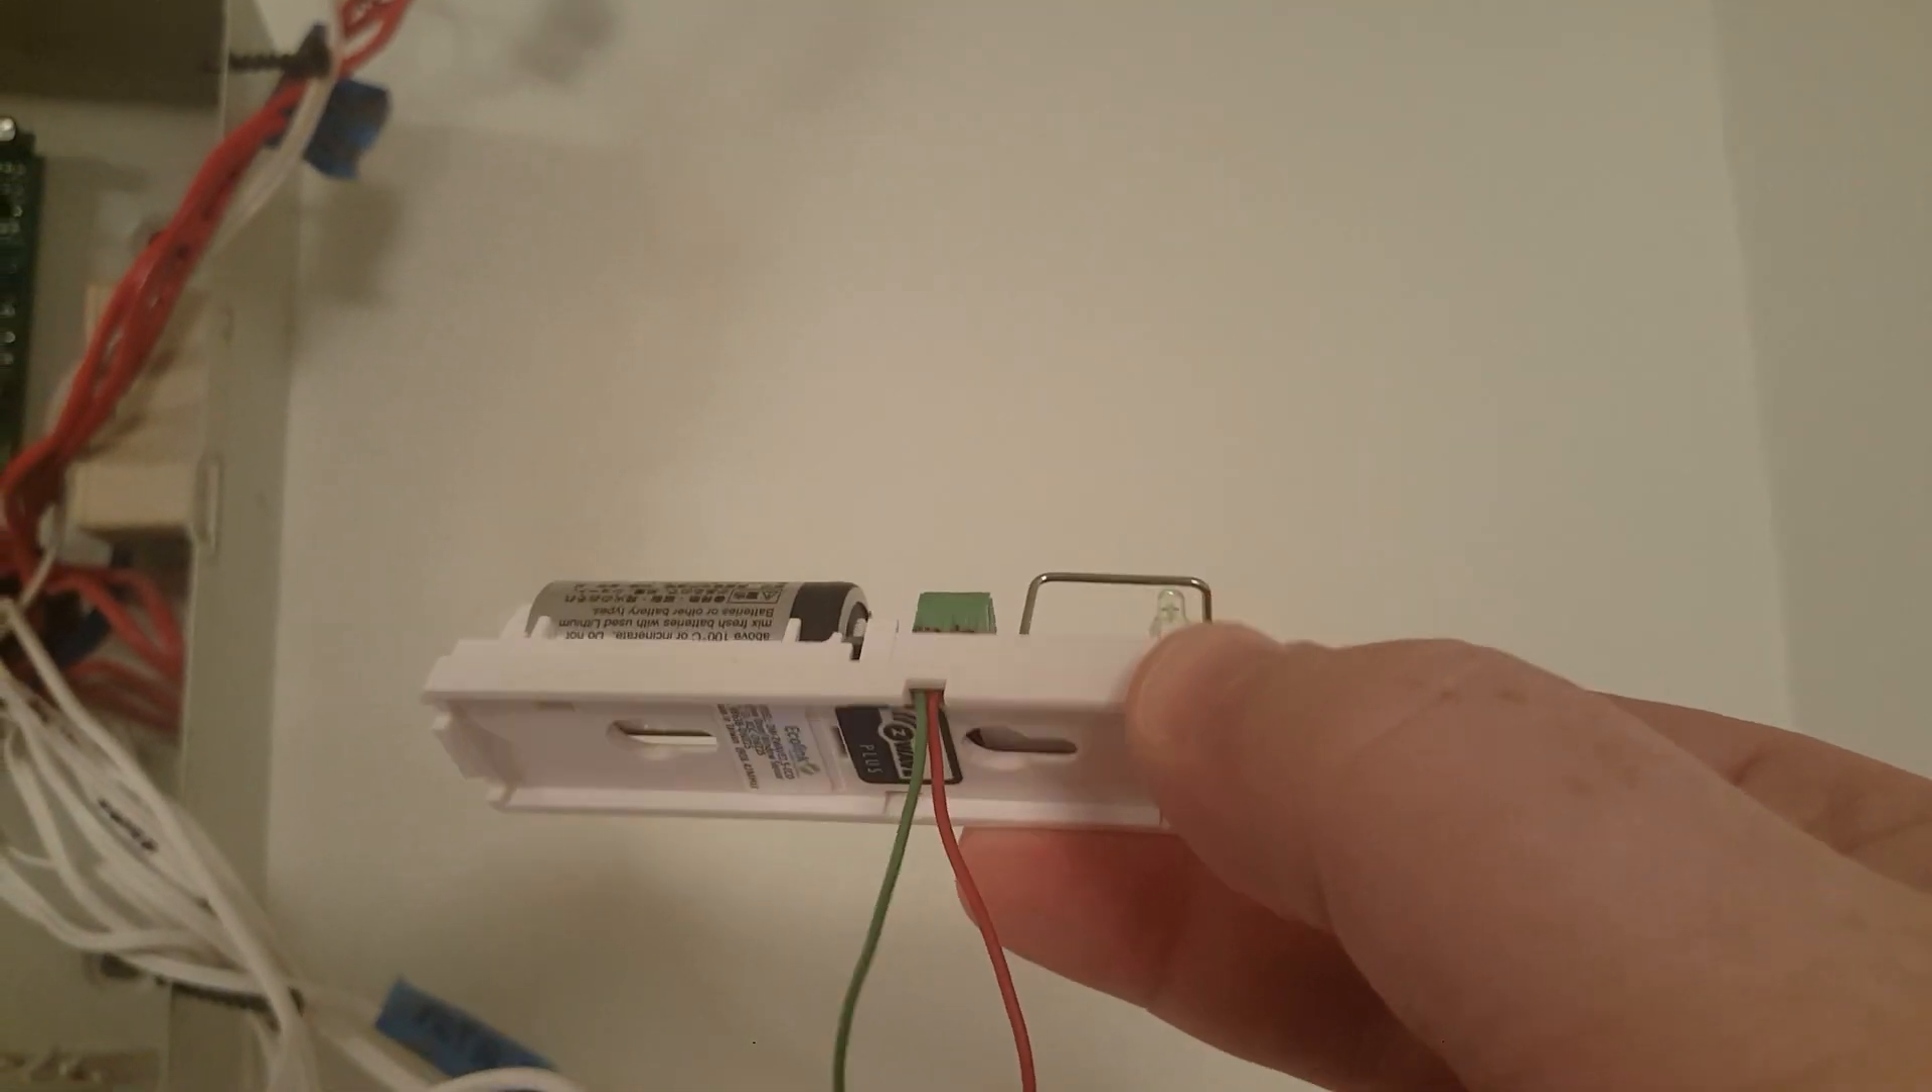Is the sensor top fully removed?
Yes.